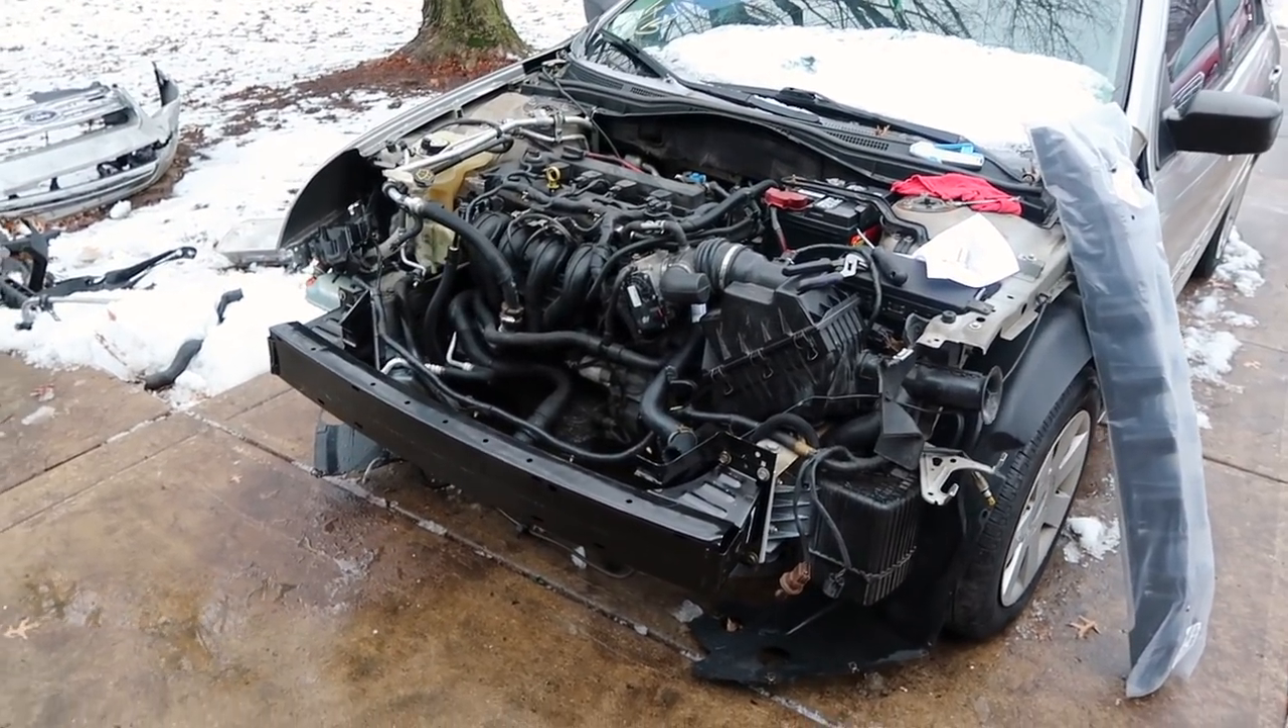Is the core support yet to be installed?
Yes.